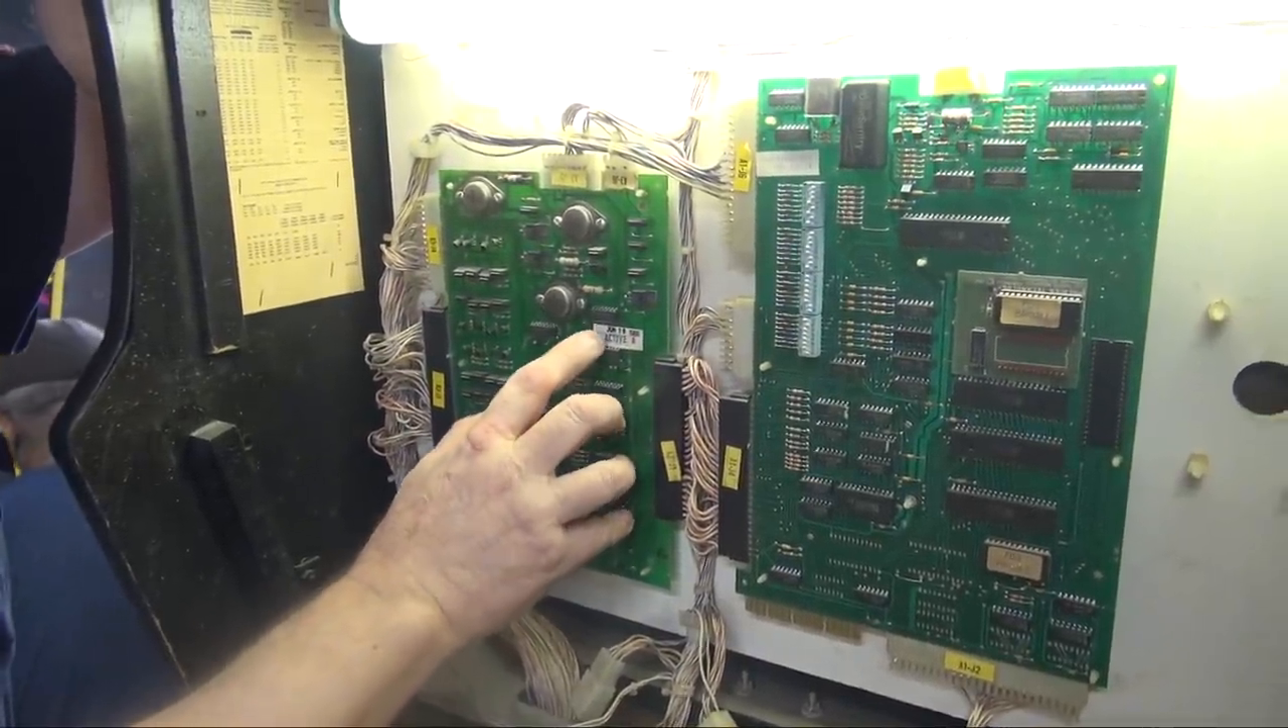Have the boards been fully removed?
No.